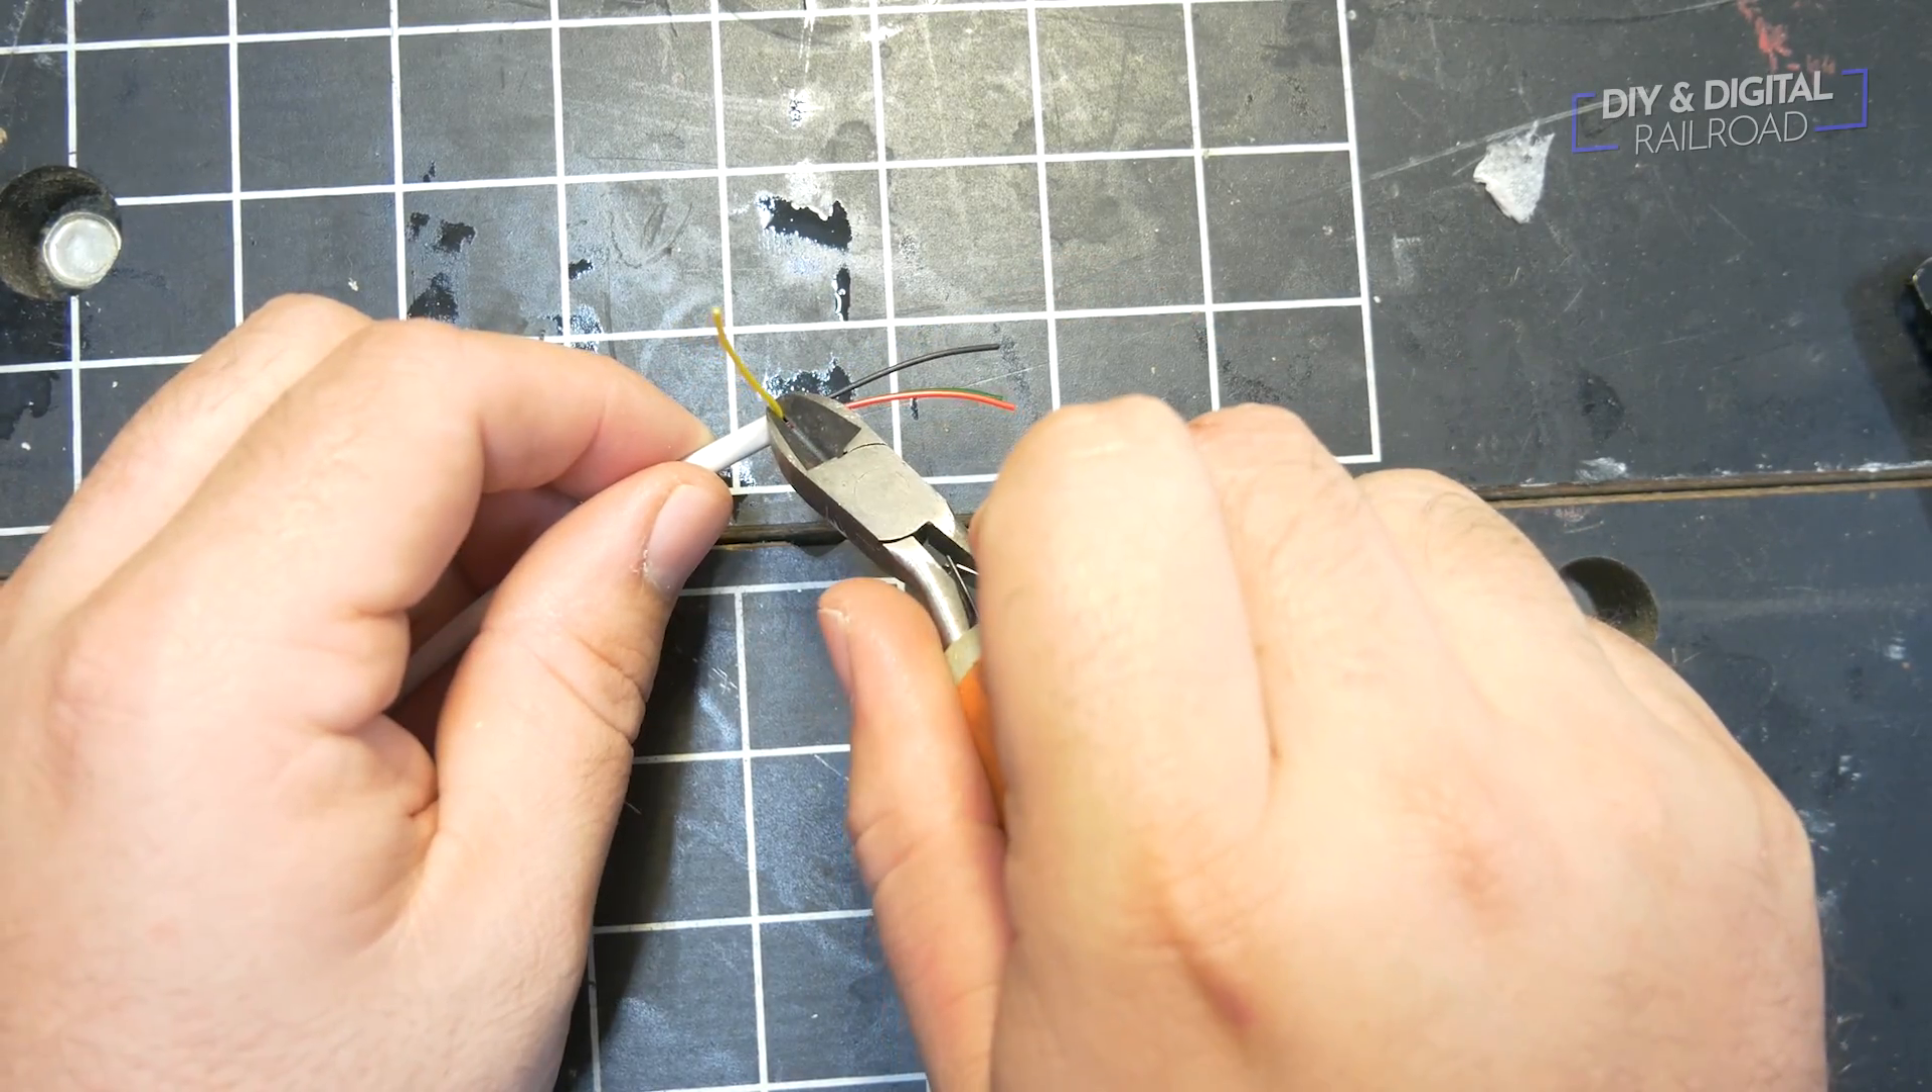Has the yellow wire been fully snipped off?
No.